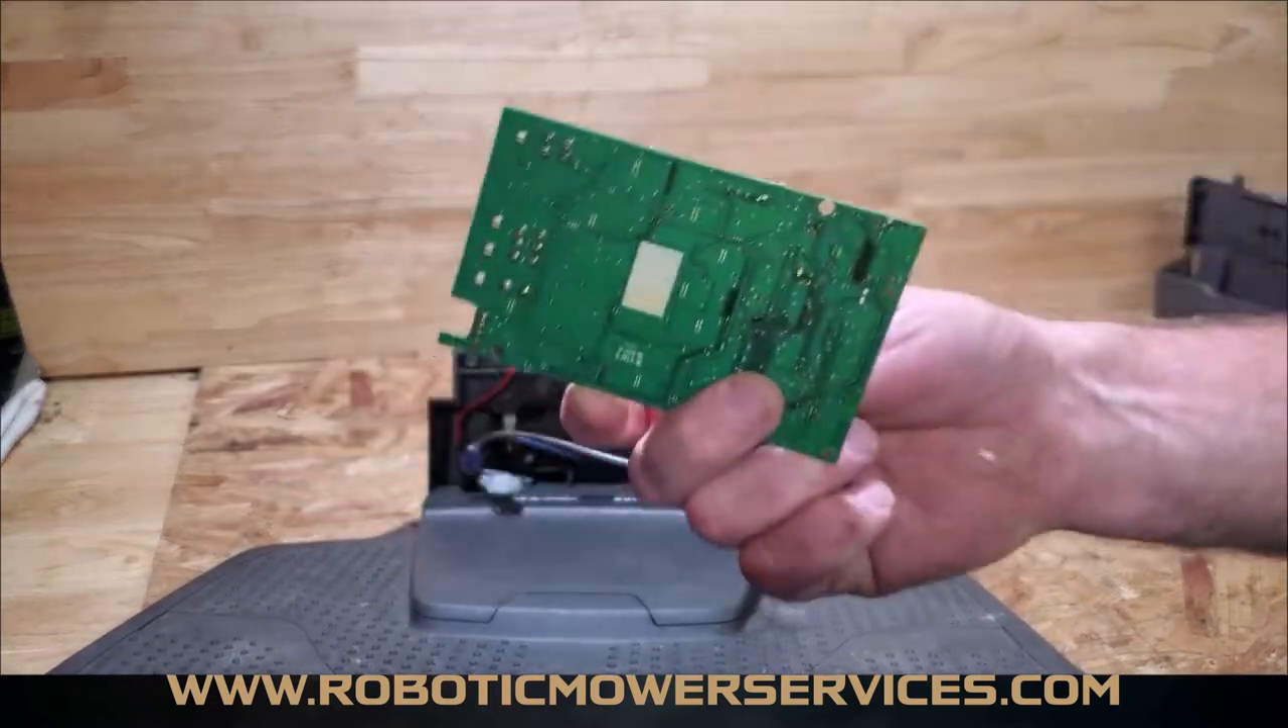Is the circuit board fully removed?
Yes.